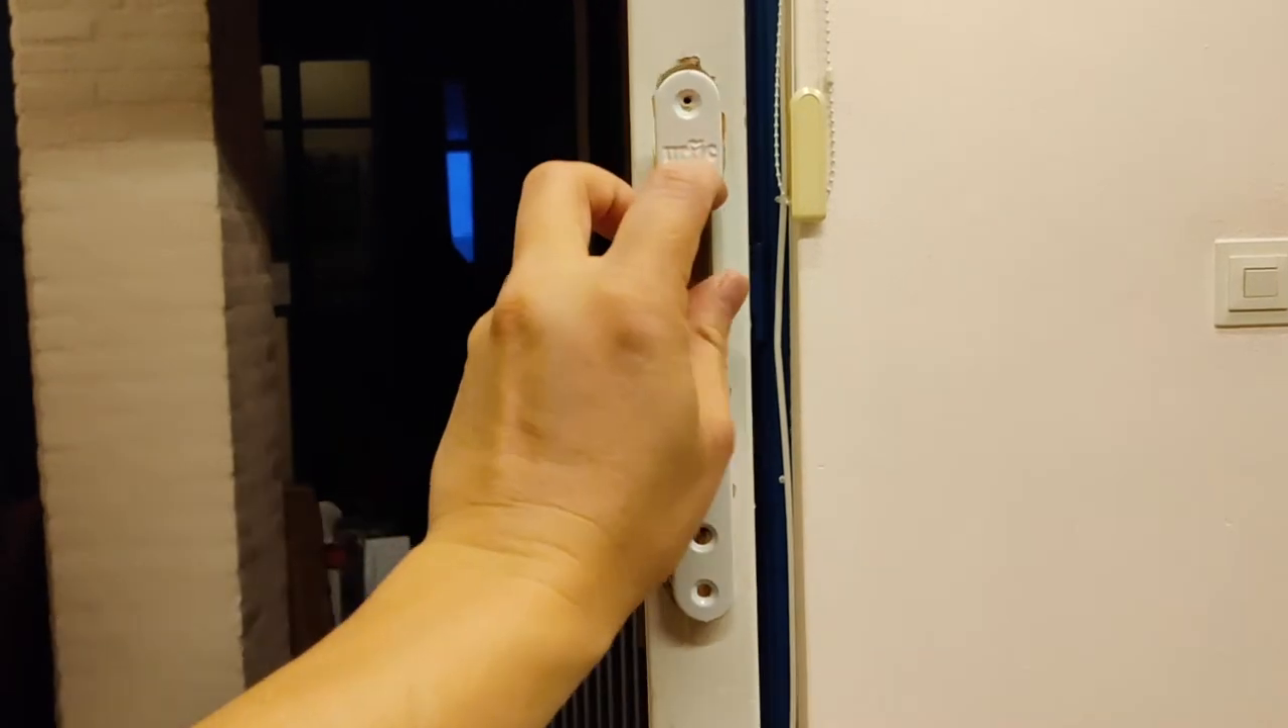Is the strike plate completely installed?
No.